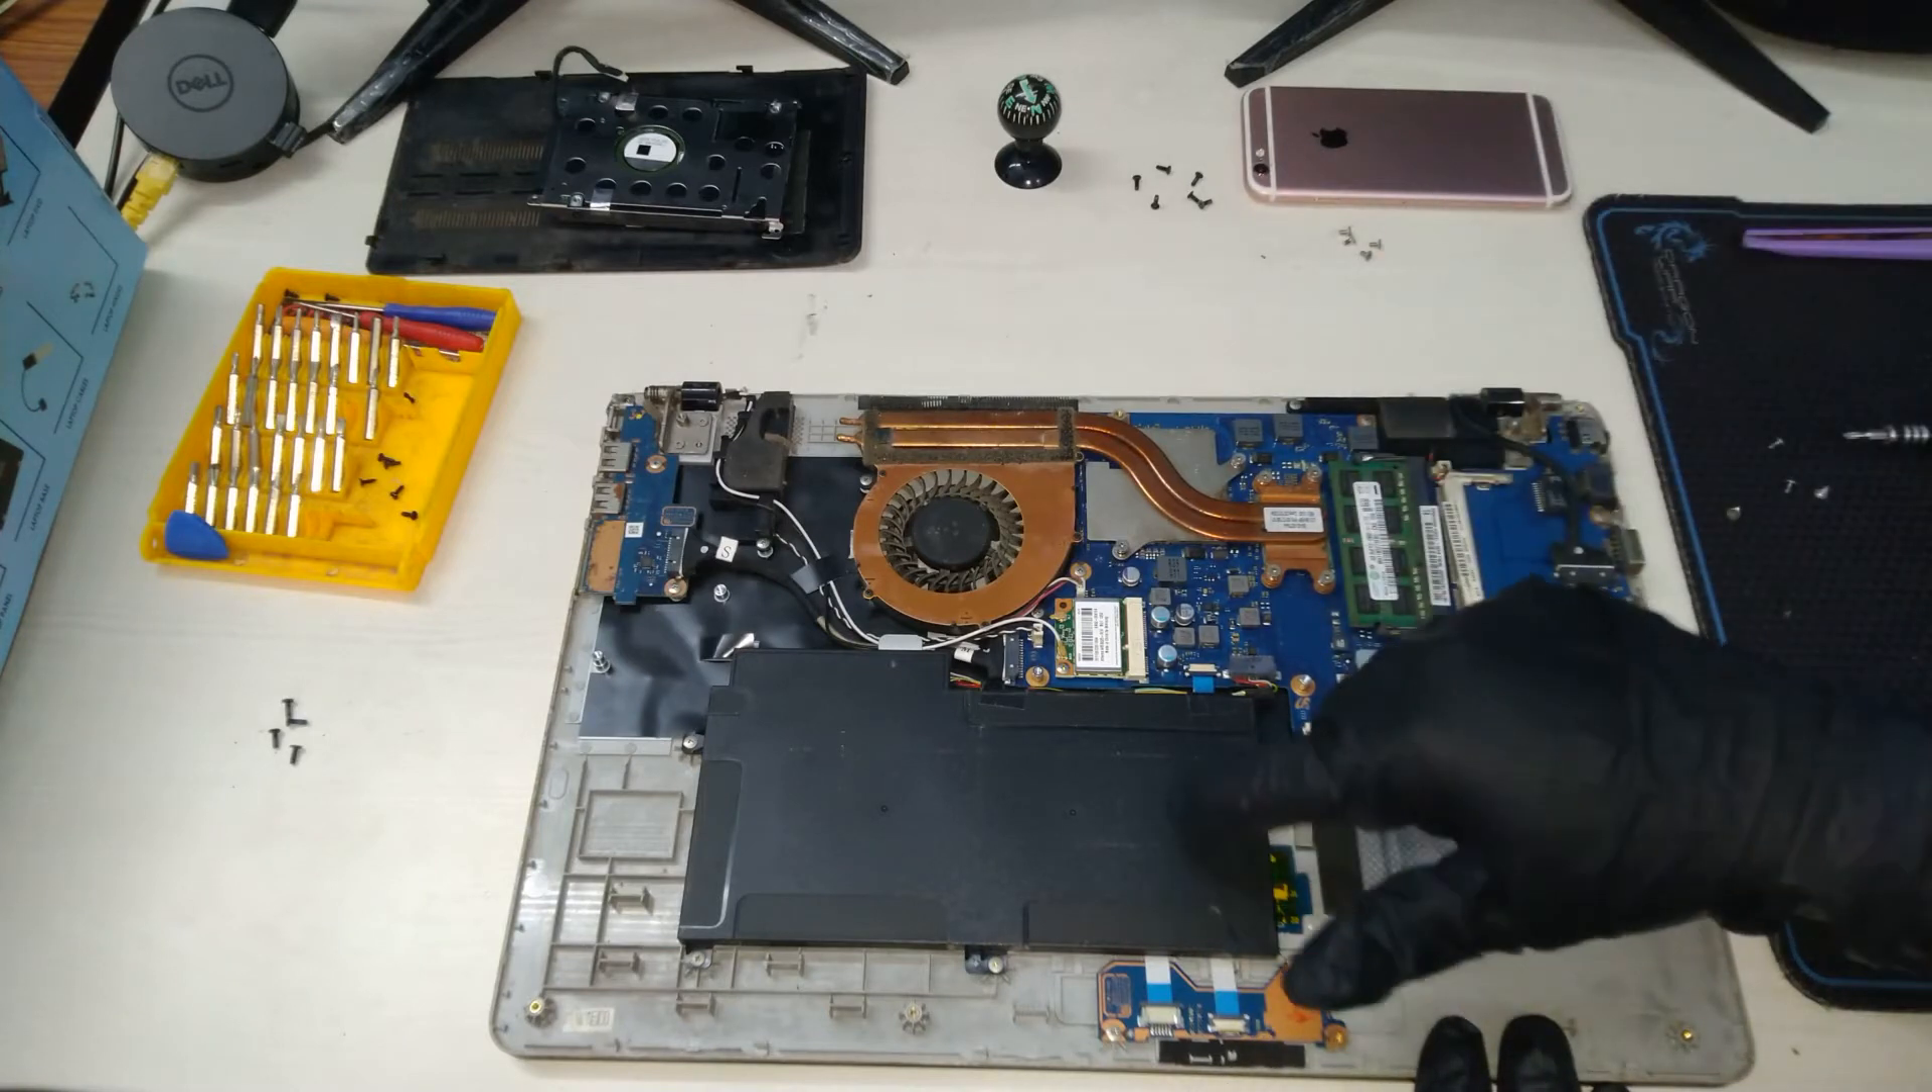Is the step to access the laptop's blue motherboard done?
Yes.